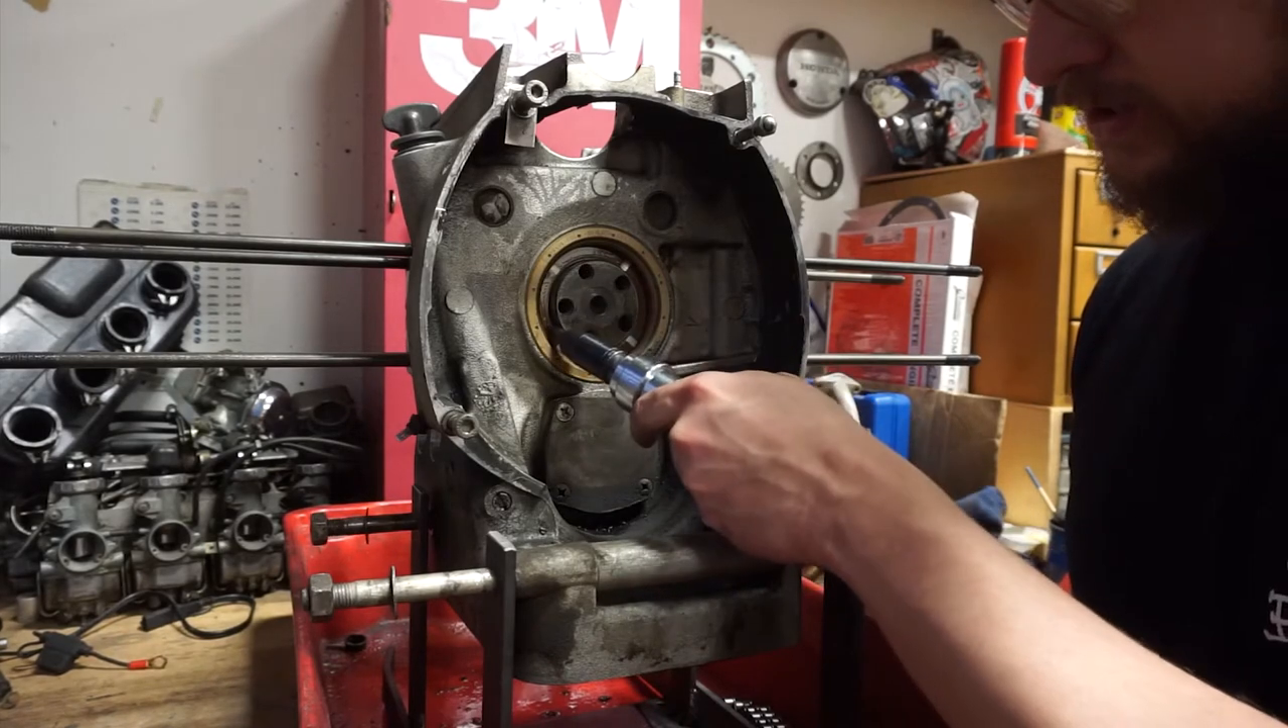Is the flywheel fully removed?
Yes.